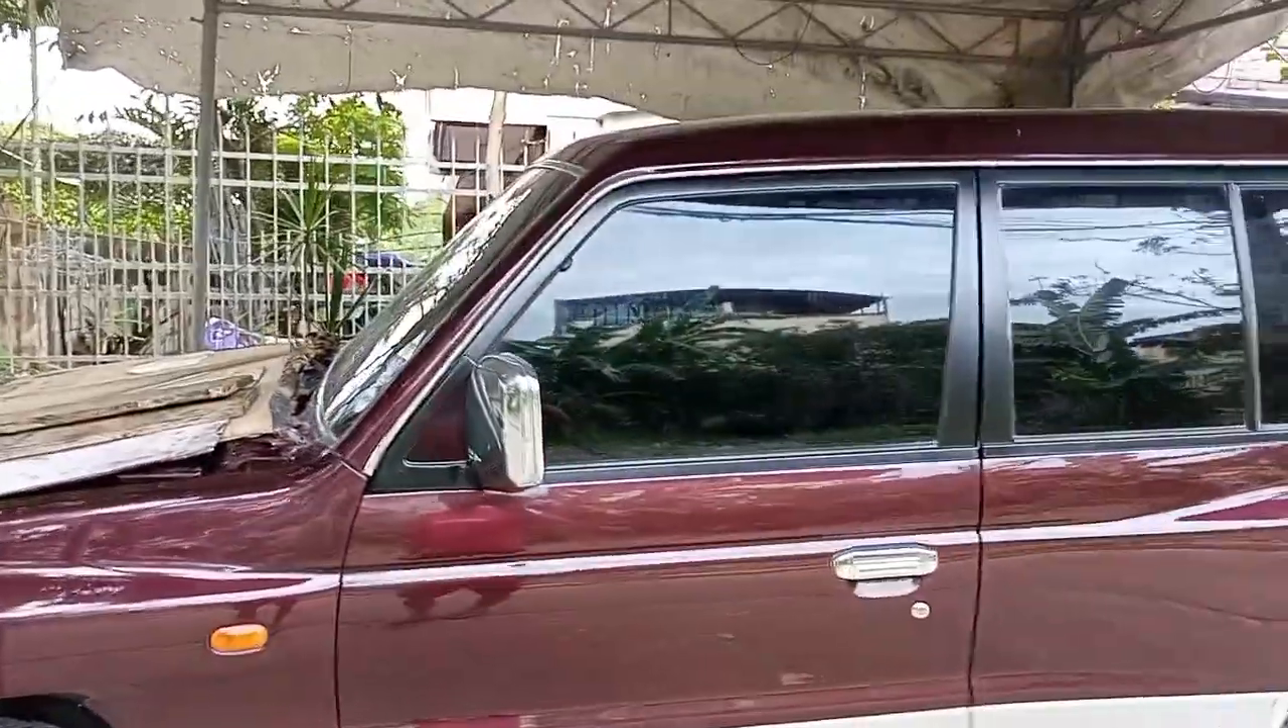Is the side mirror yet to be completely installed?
No.